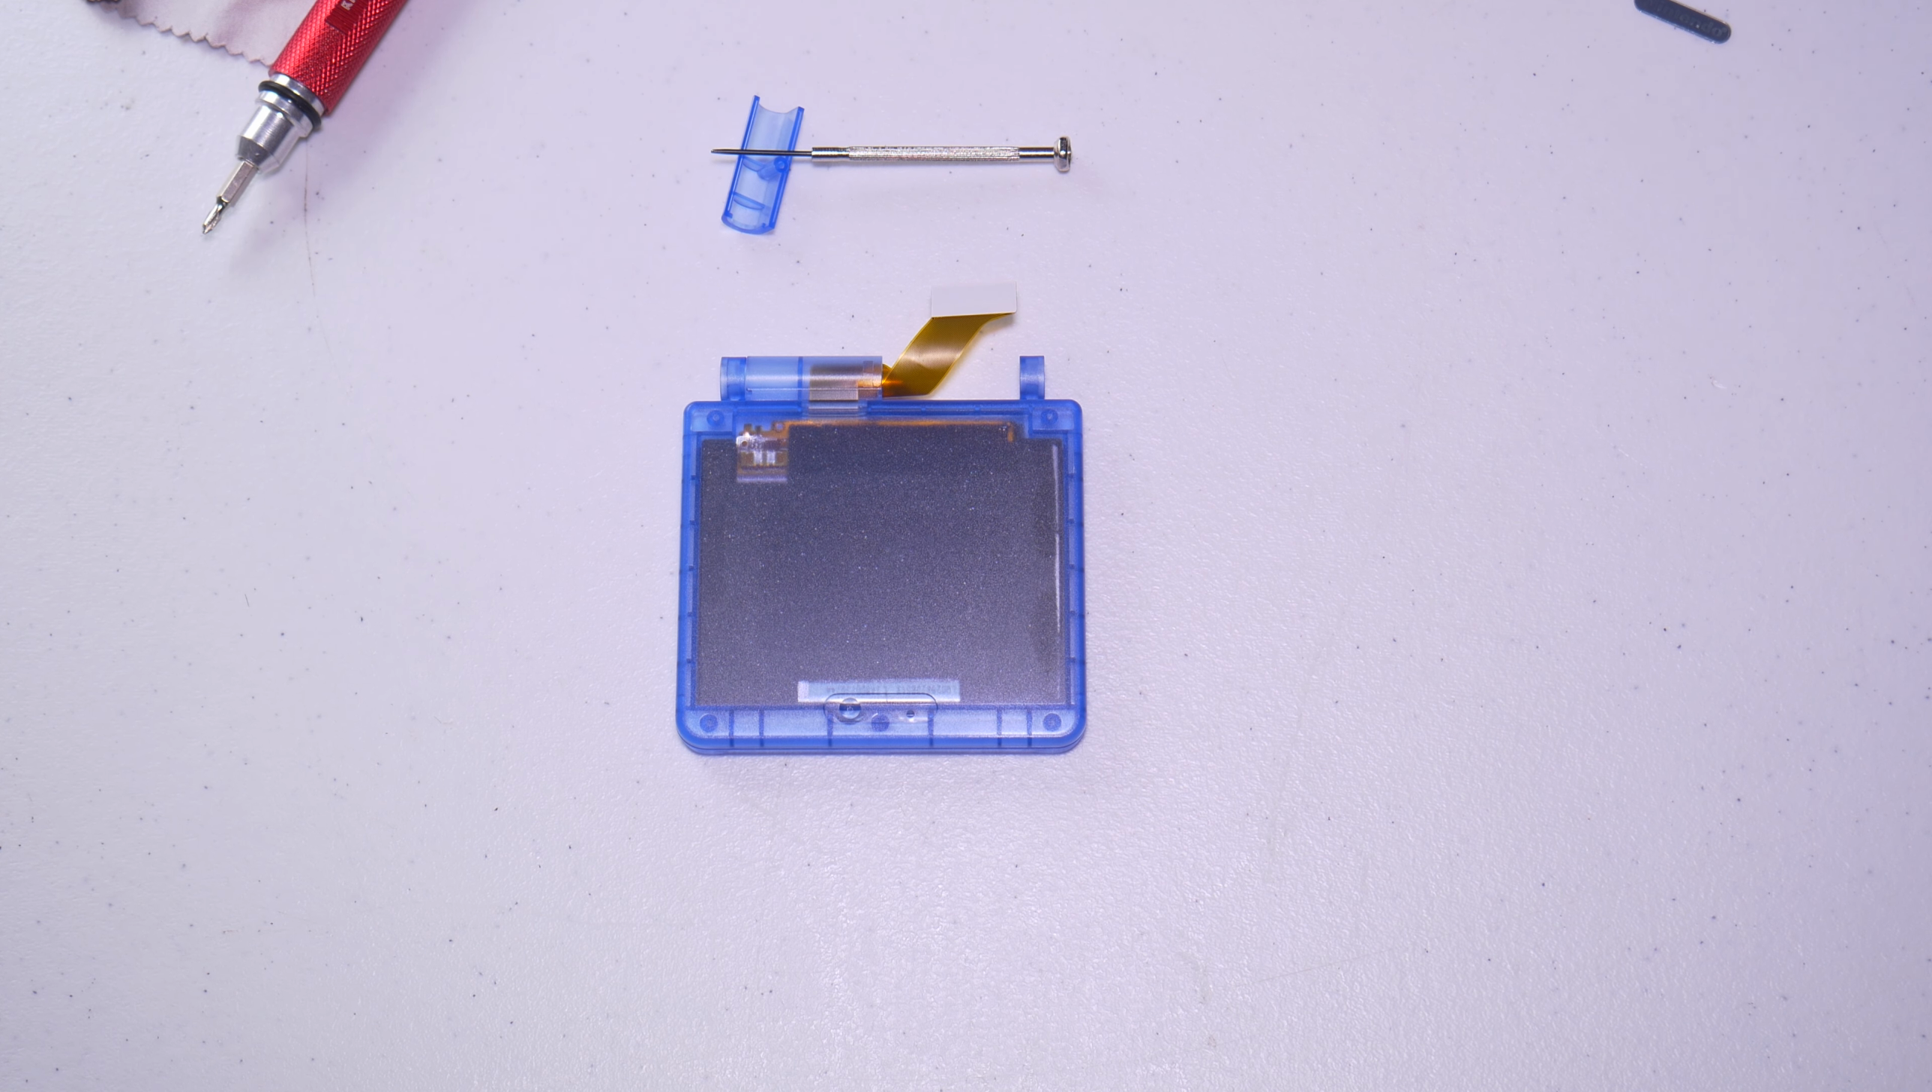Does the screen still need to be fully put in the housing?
No.